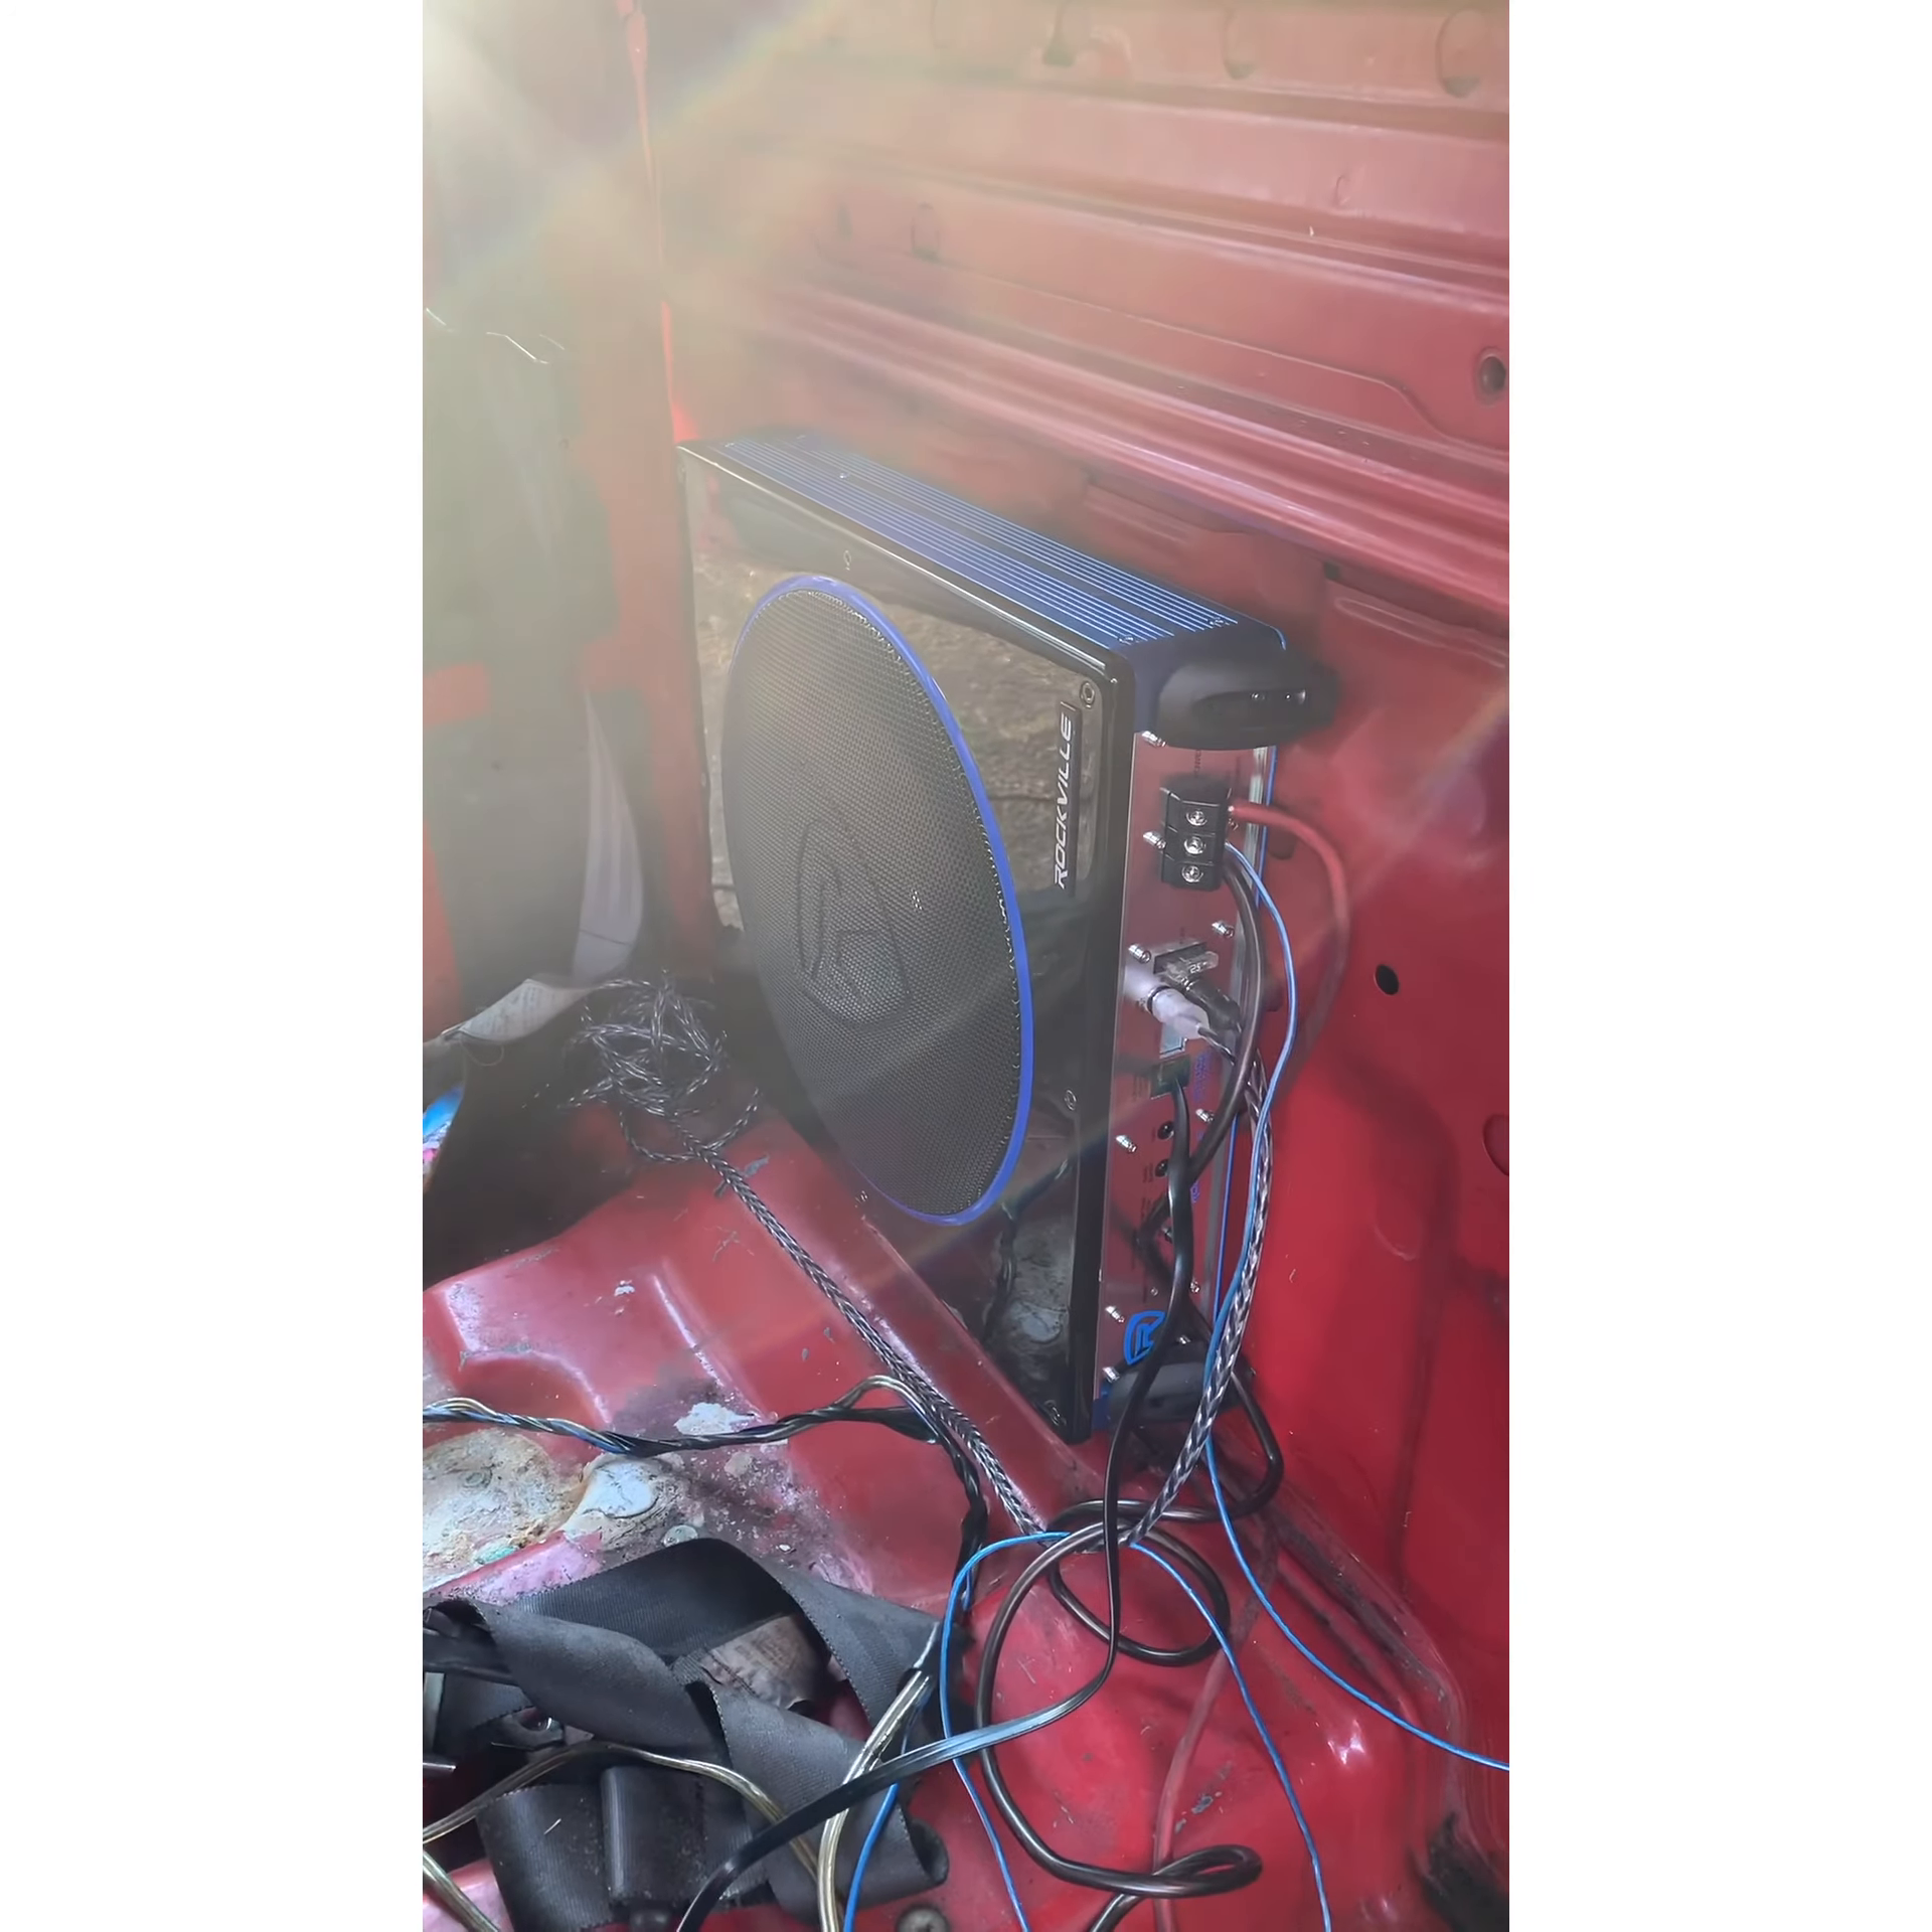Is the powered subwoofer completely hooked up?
Yes.